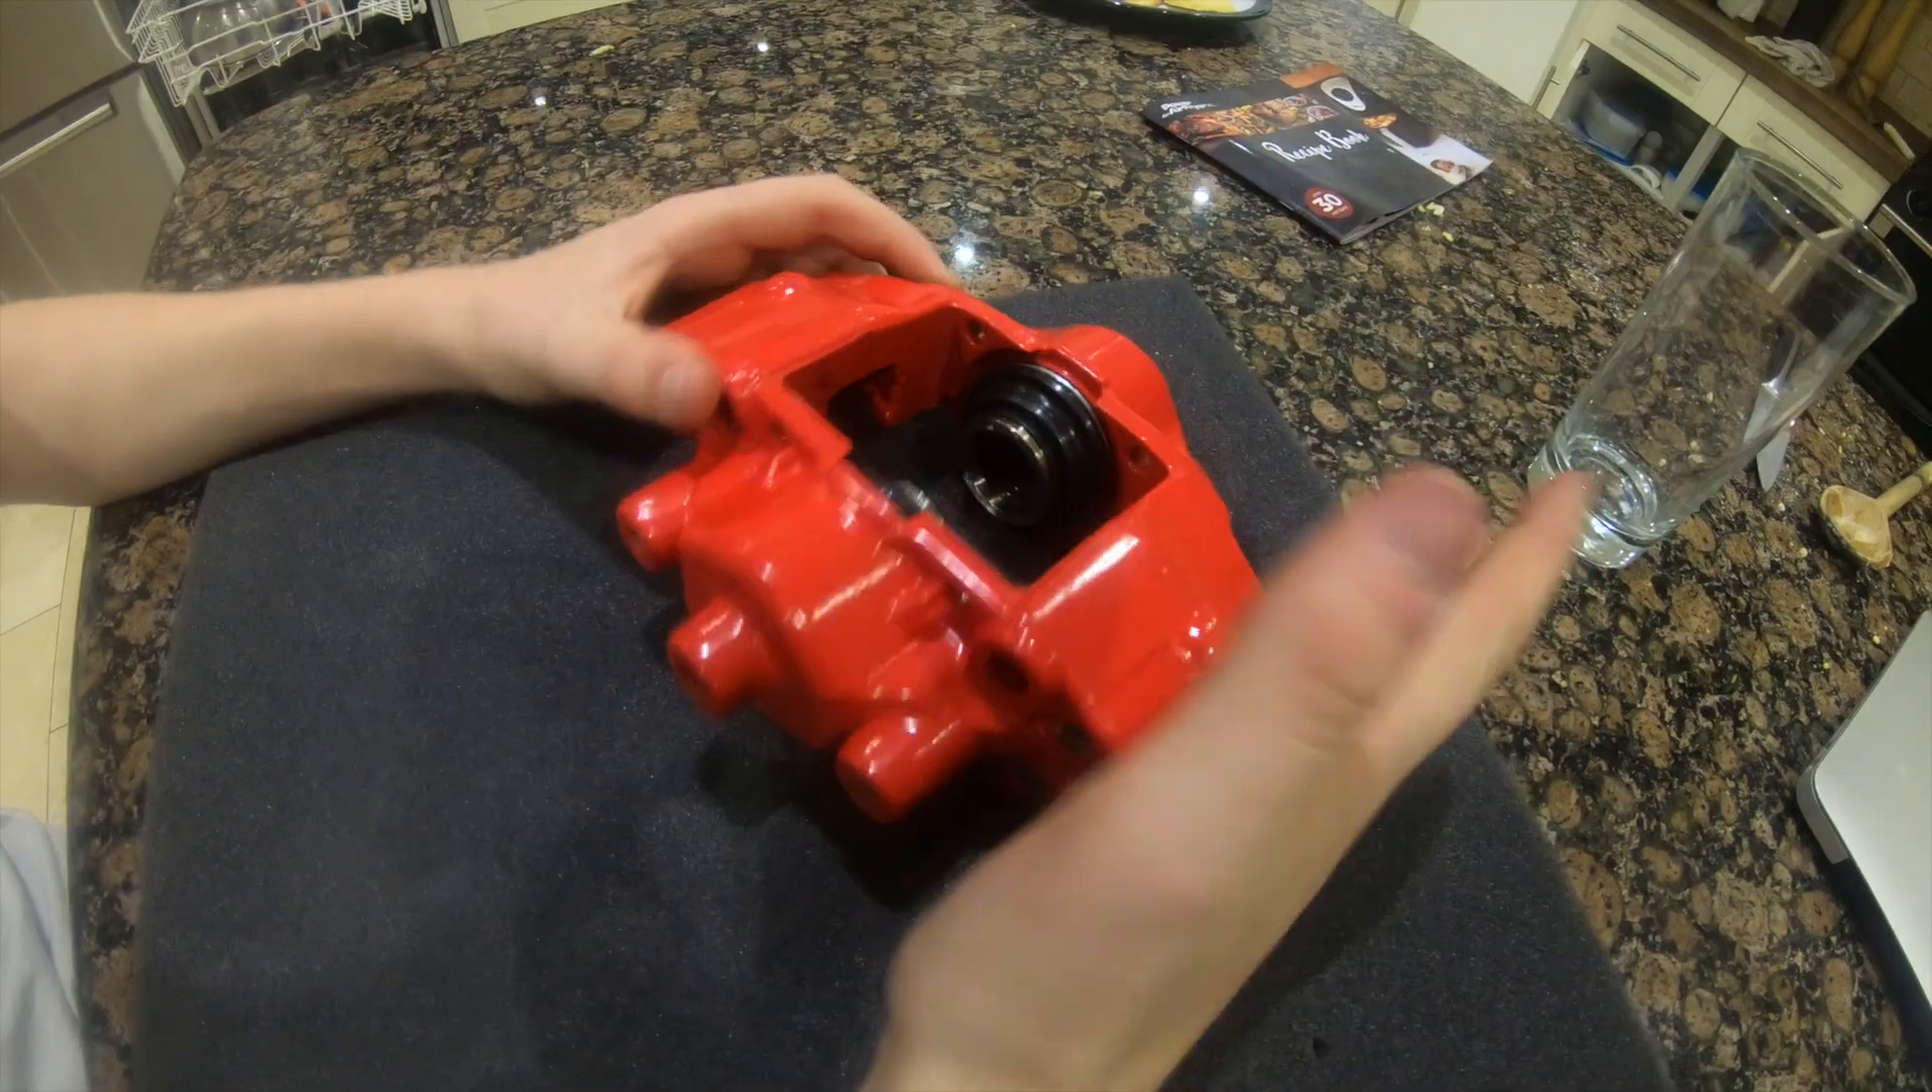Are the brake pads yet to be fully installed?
Yes.